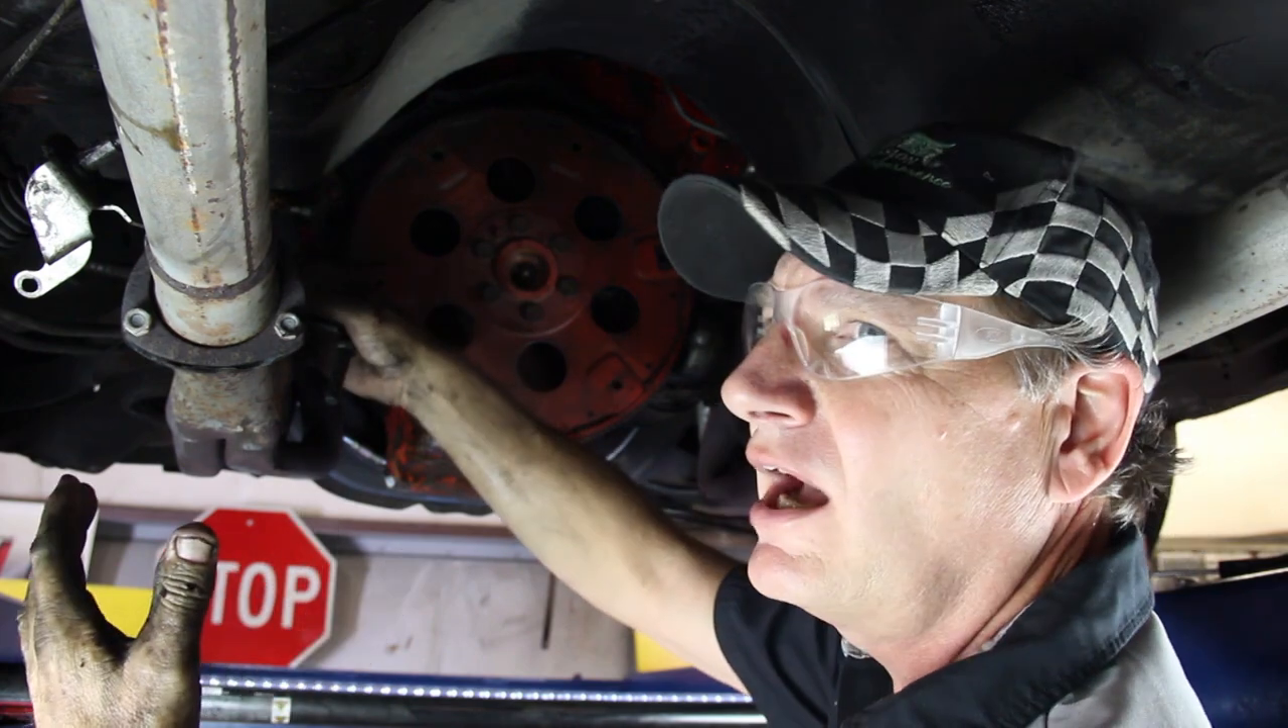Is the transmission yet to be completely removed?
No.